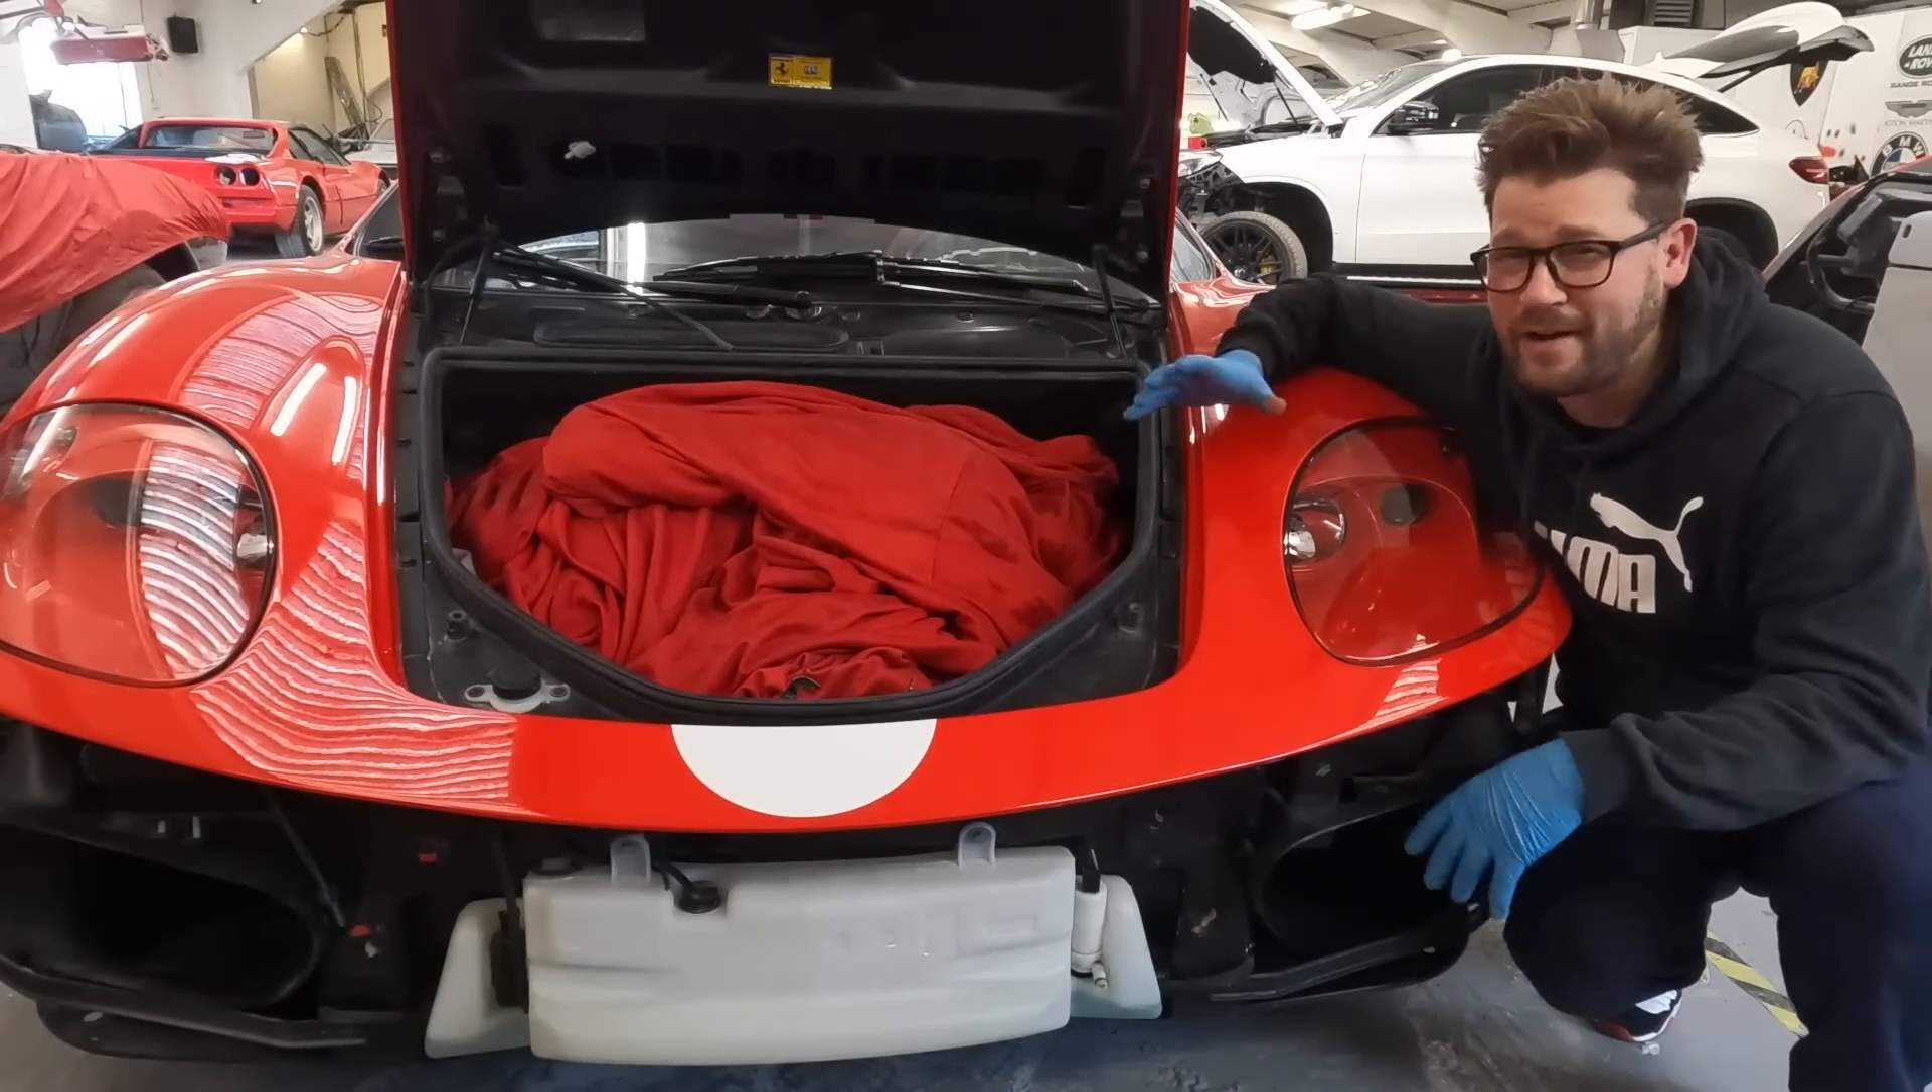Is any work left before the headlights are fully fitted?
No.